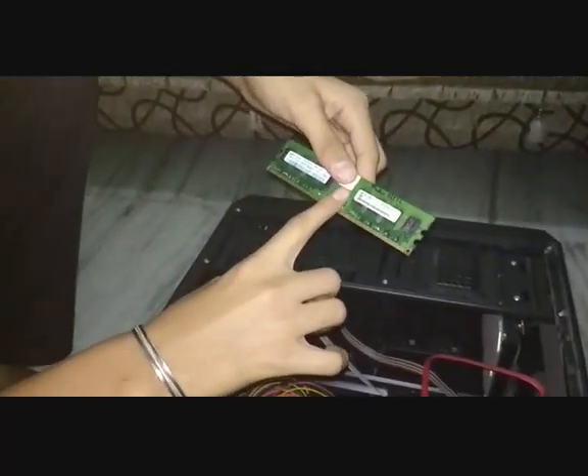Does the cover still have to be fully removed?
No.